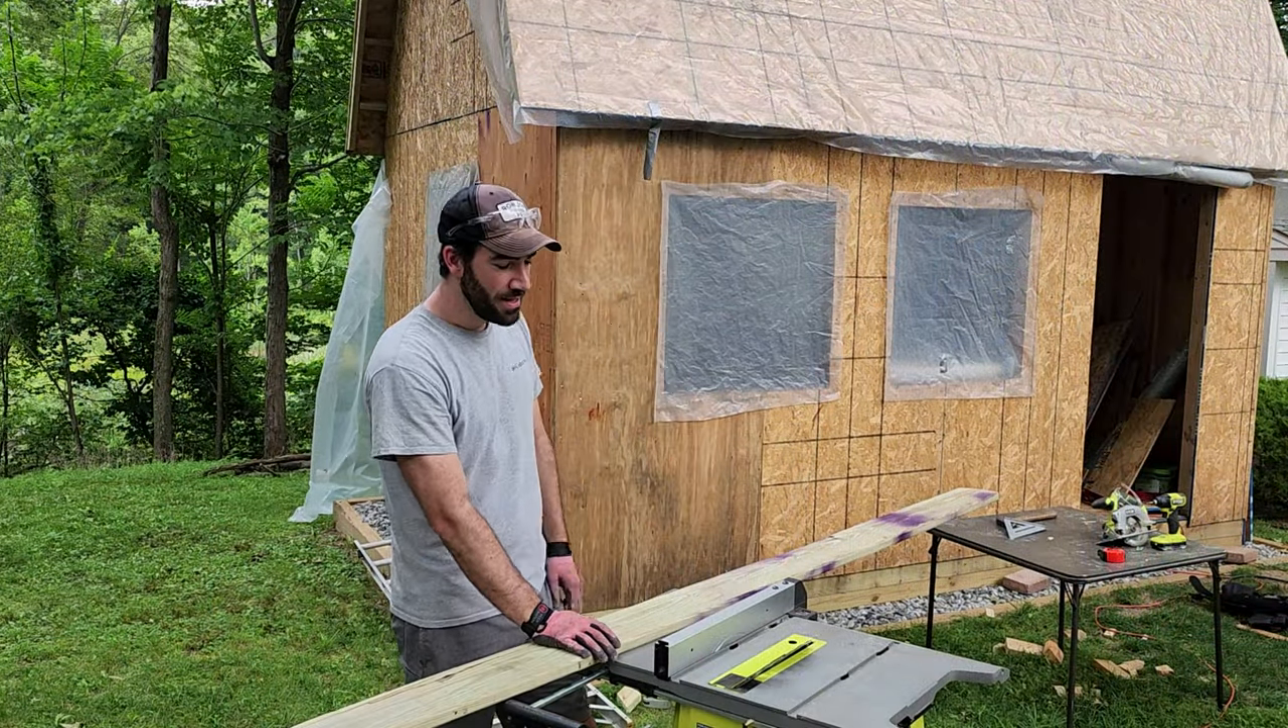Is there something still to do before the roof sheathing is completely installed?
No.